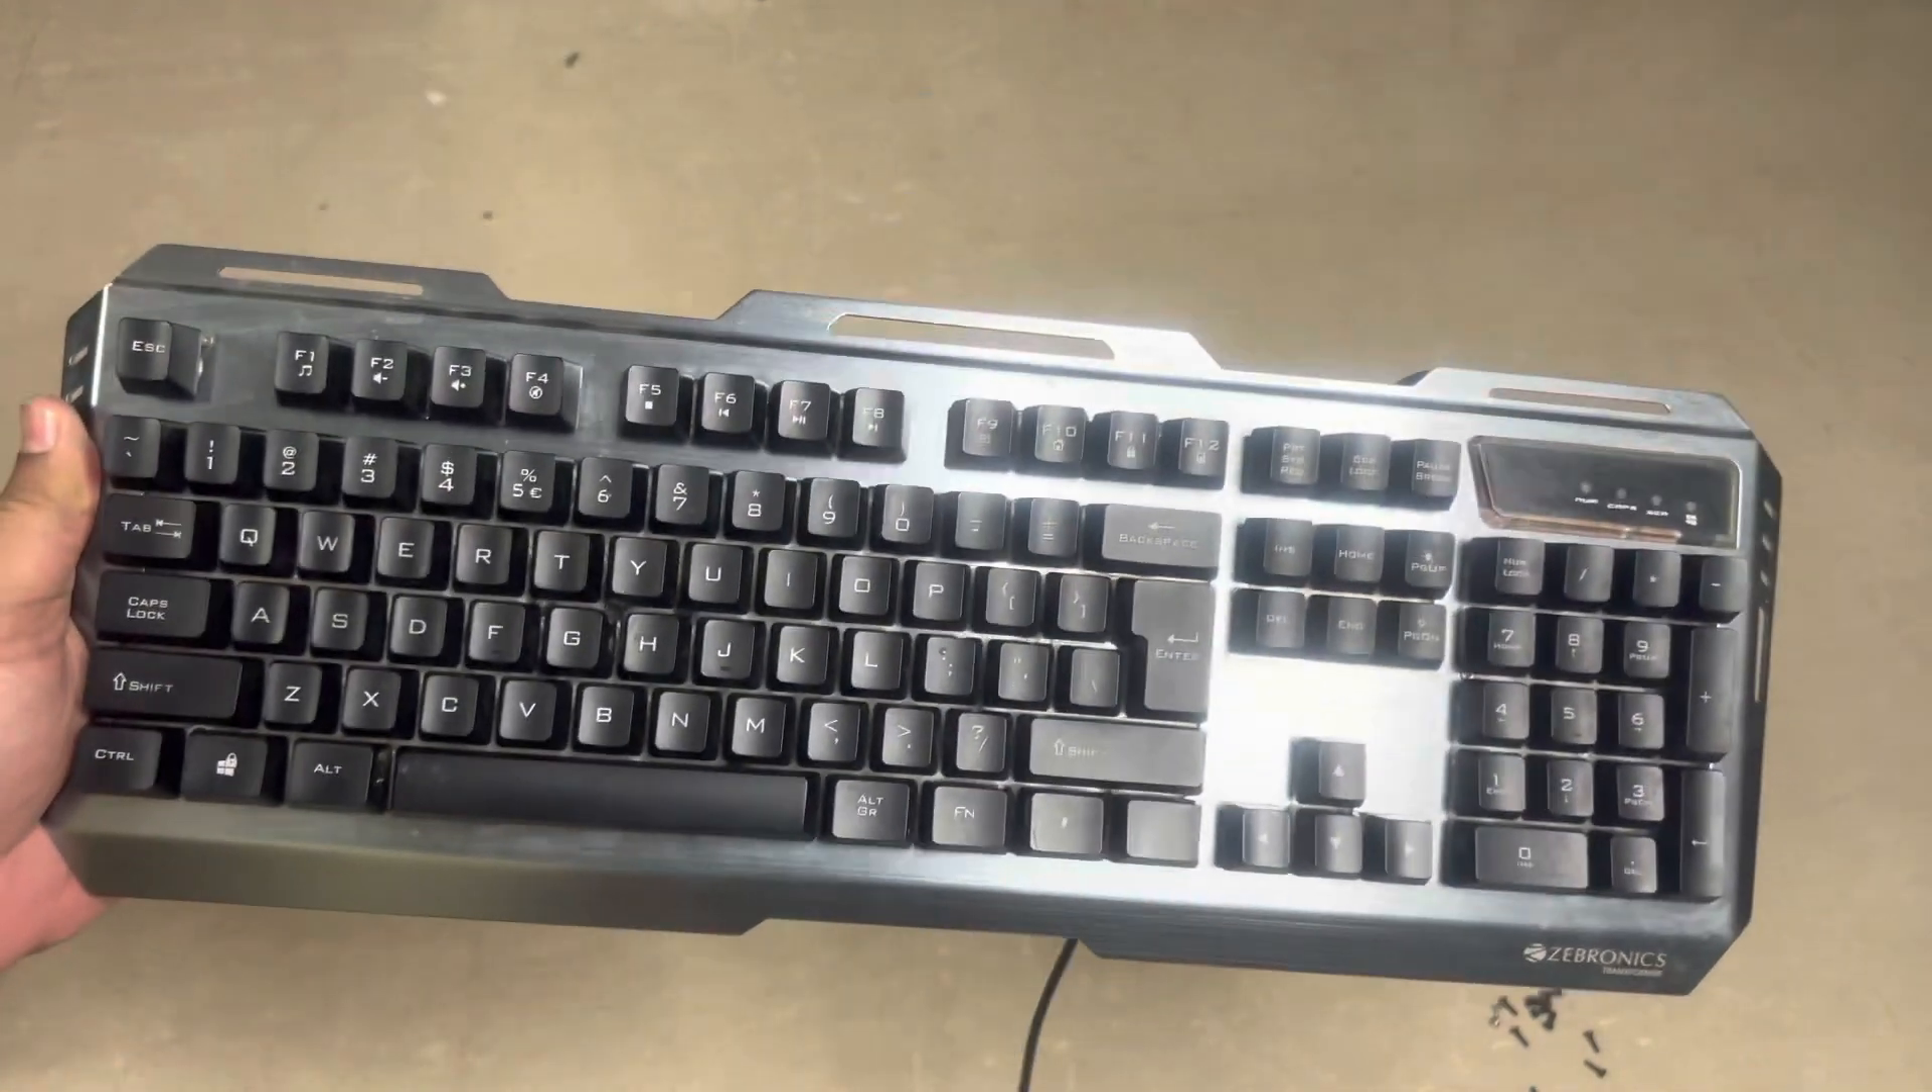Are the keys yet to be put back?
No.